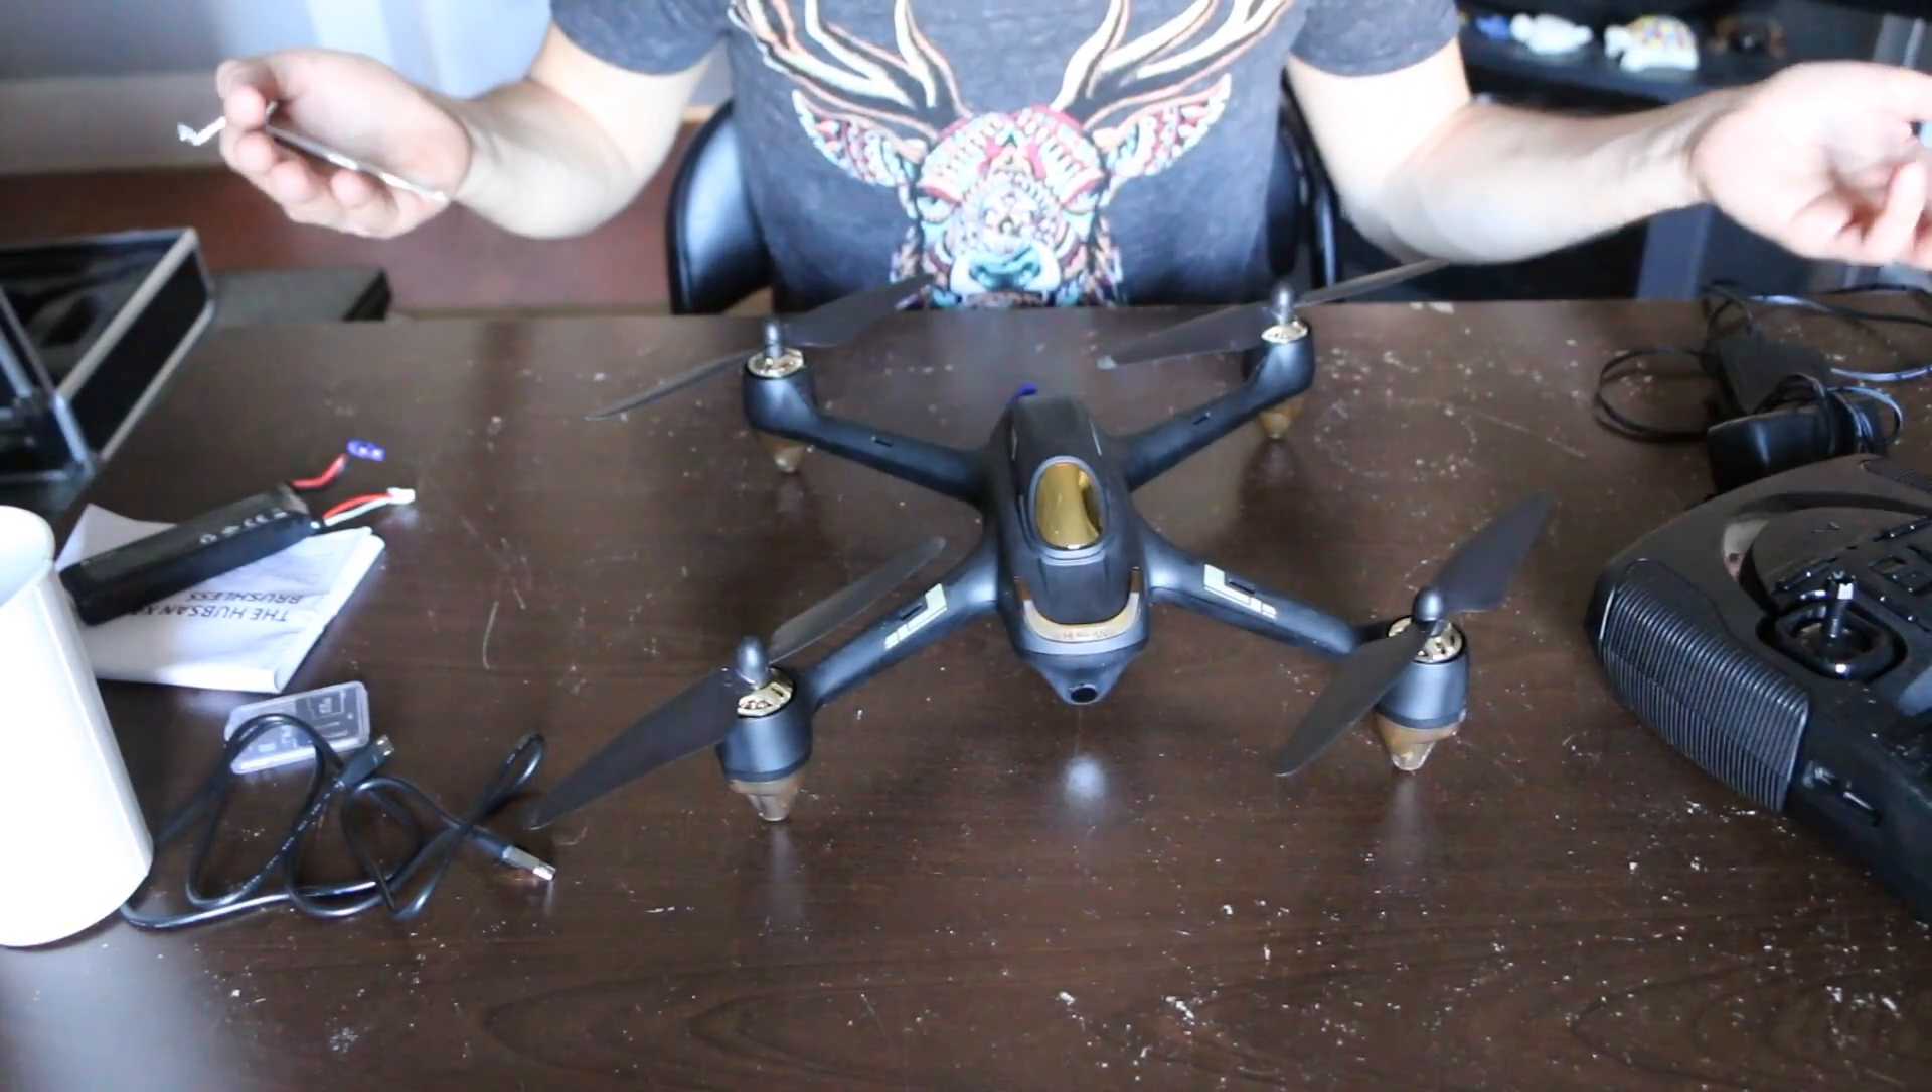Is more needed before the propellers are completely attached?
No.